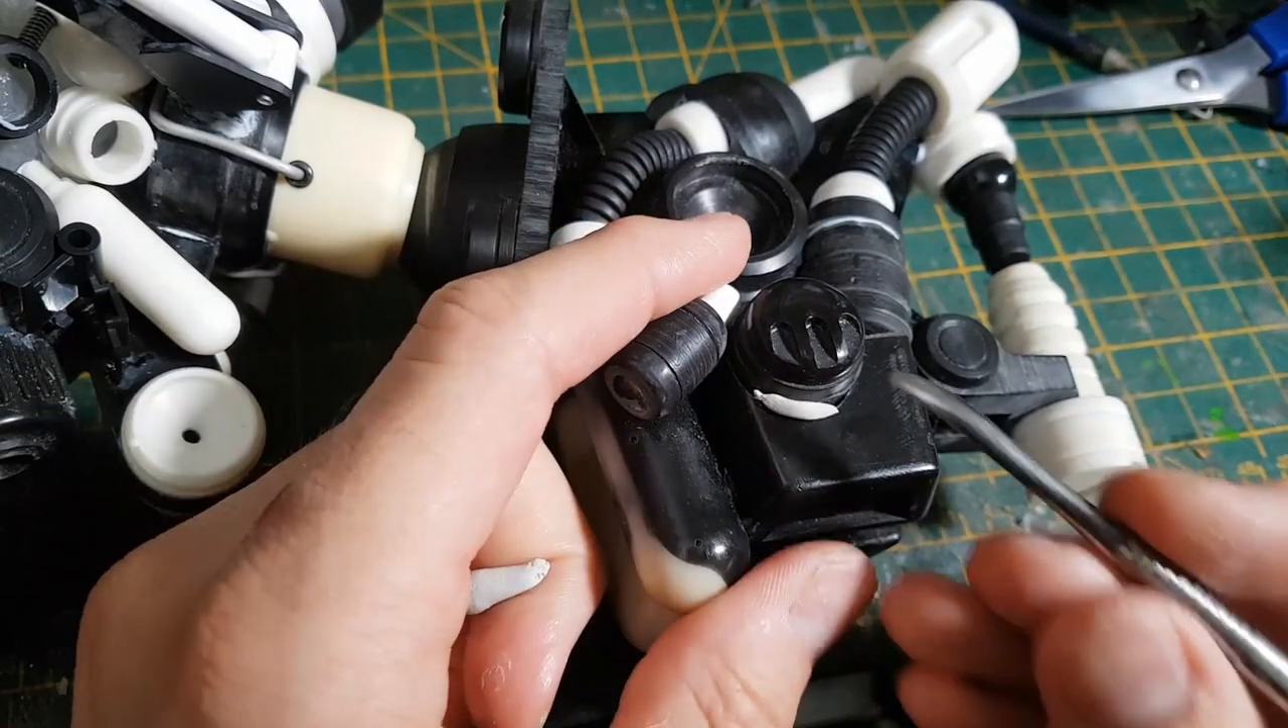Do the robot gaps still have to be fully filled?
Yes.